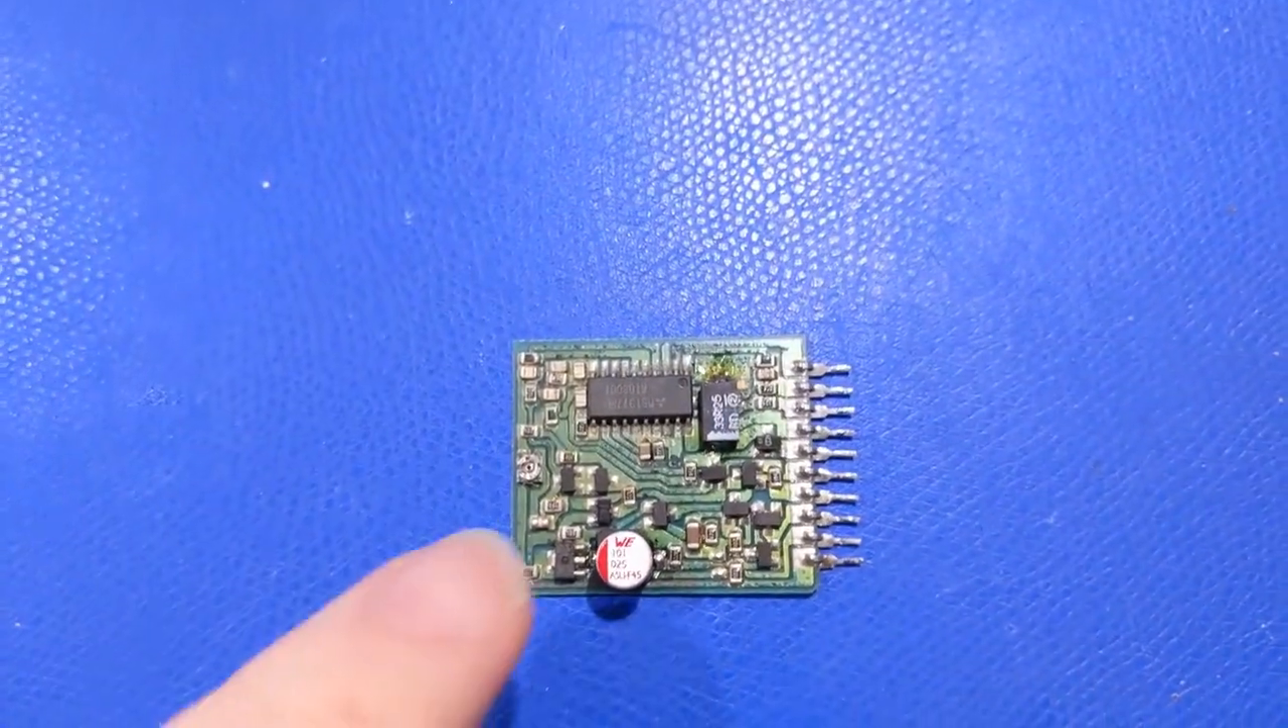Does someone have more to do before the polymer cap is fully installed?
No.